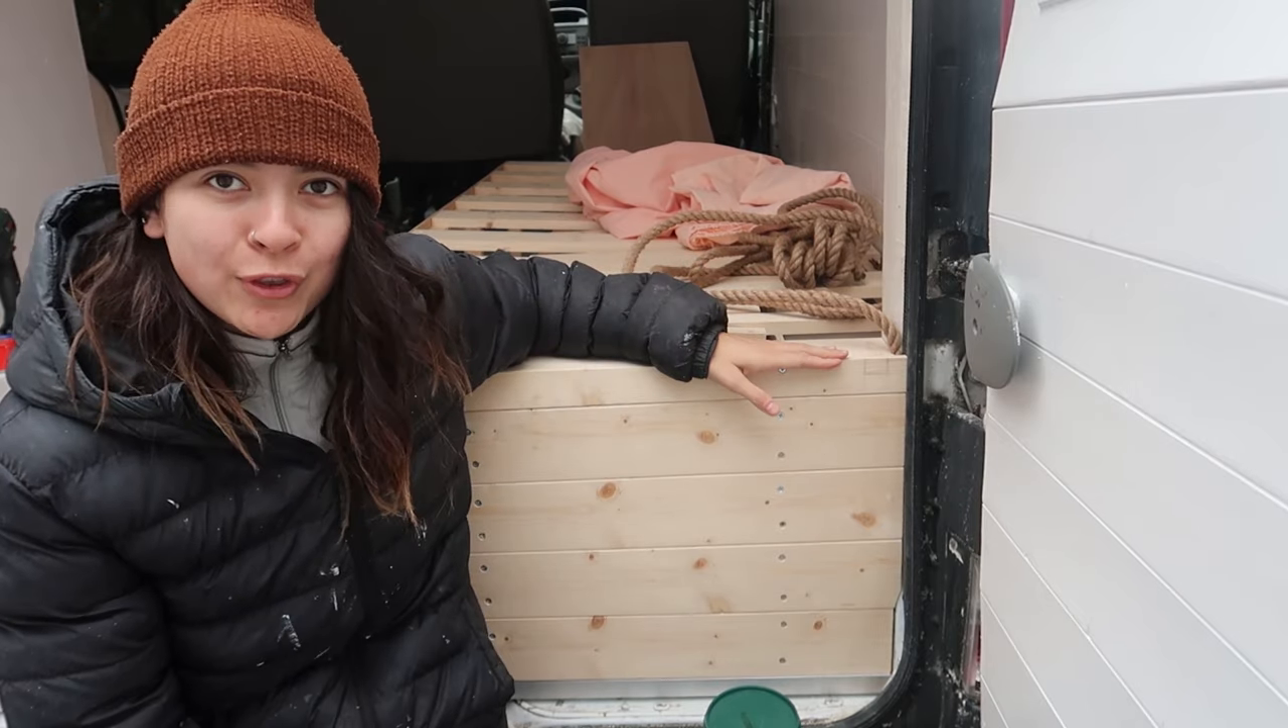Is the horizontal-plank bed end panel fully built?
Yes.